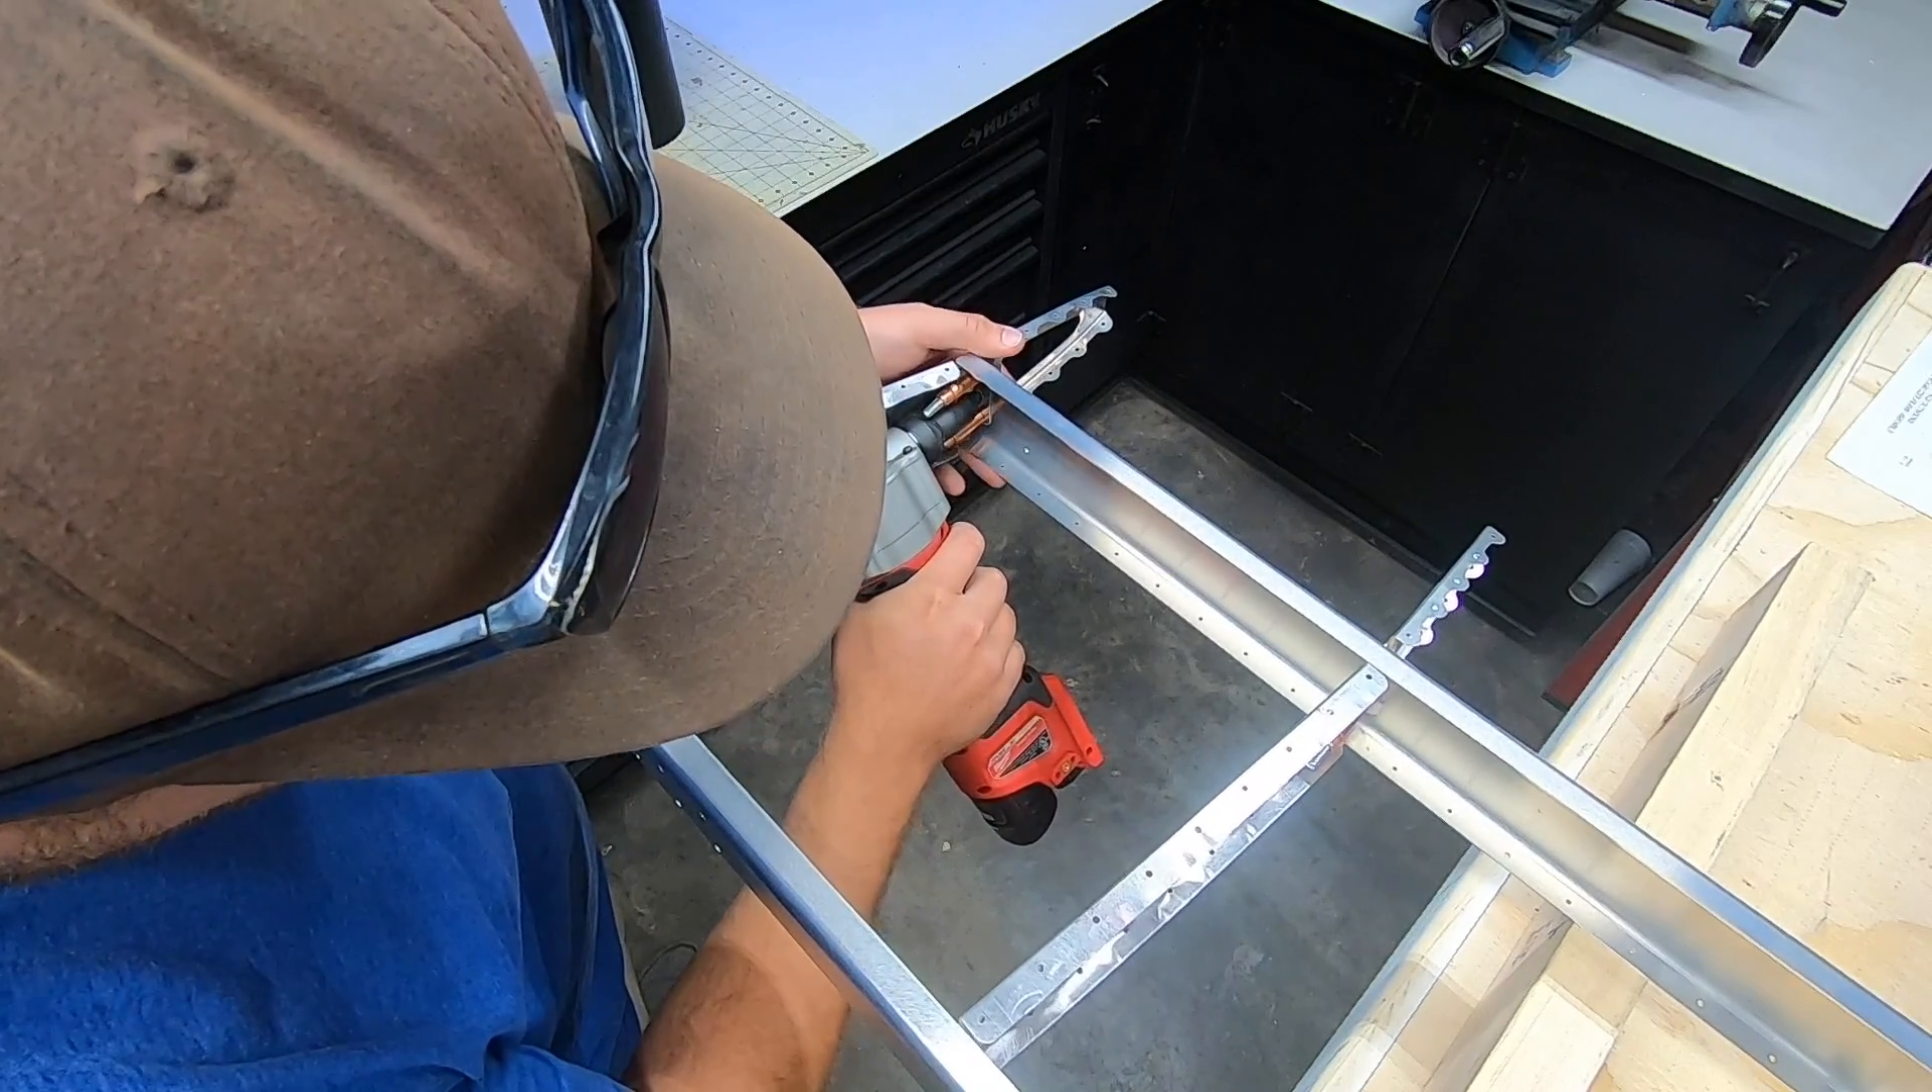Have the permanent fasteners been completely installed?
No.